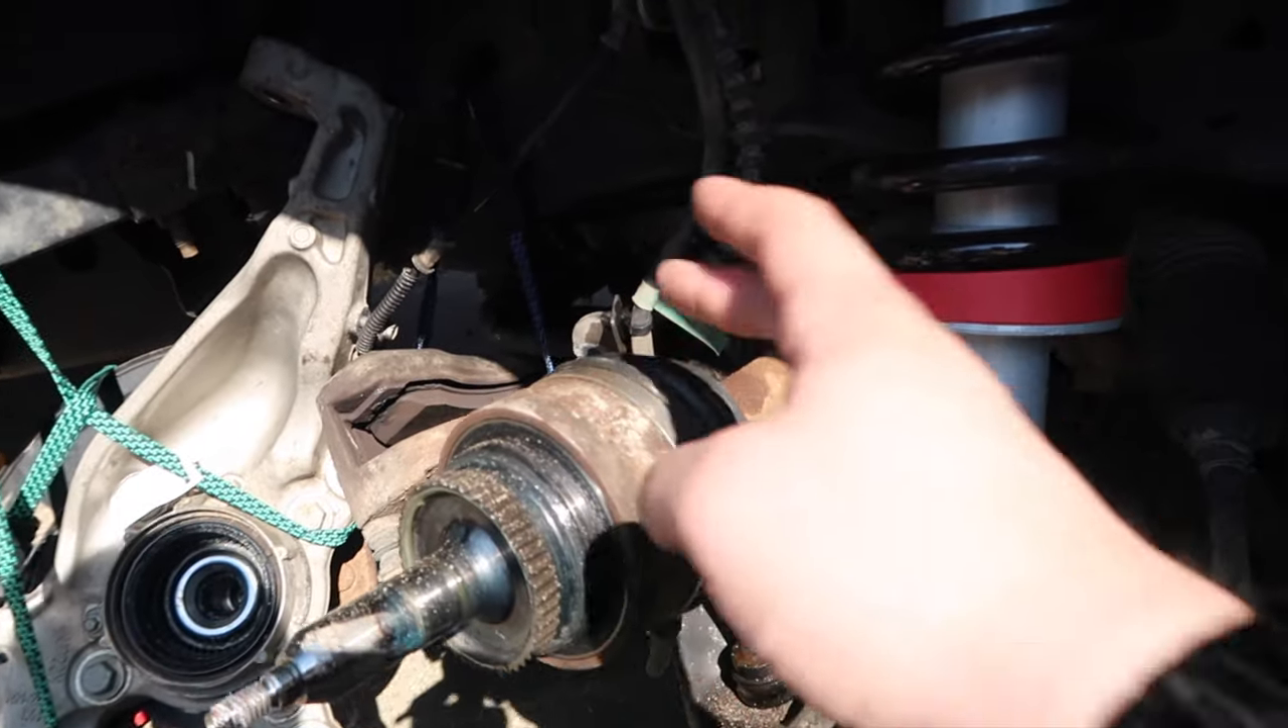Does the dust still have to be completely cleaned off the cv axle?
Yes.